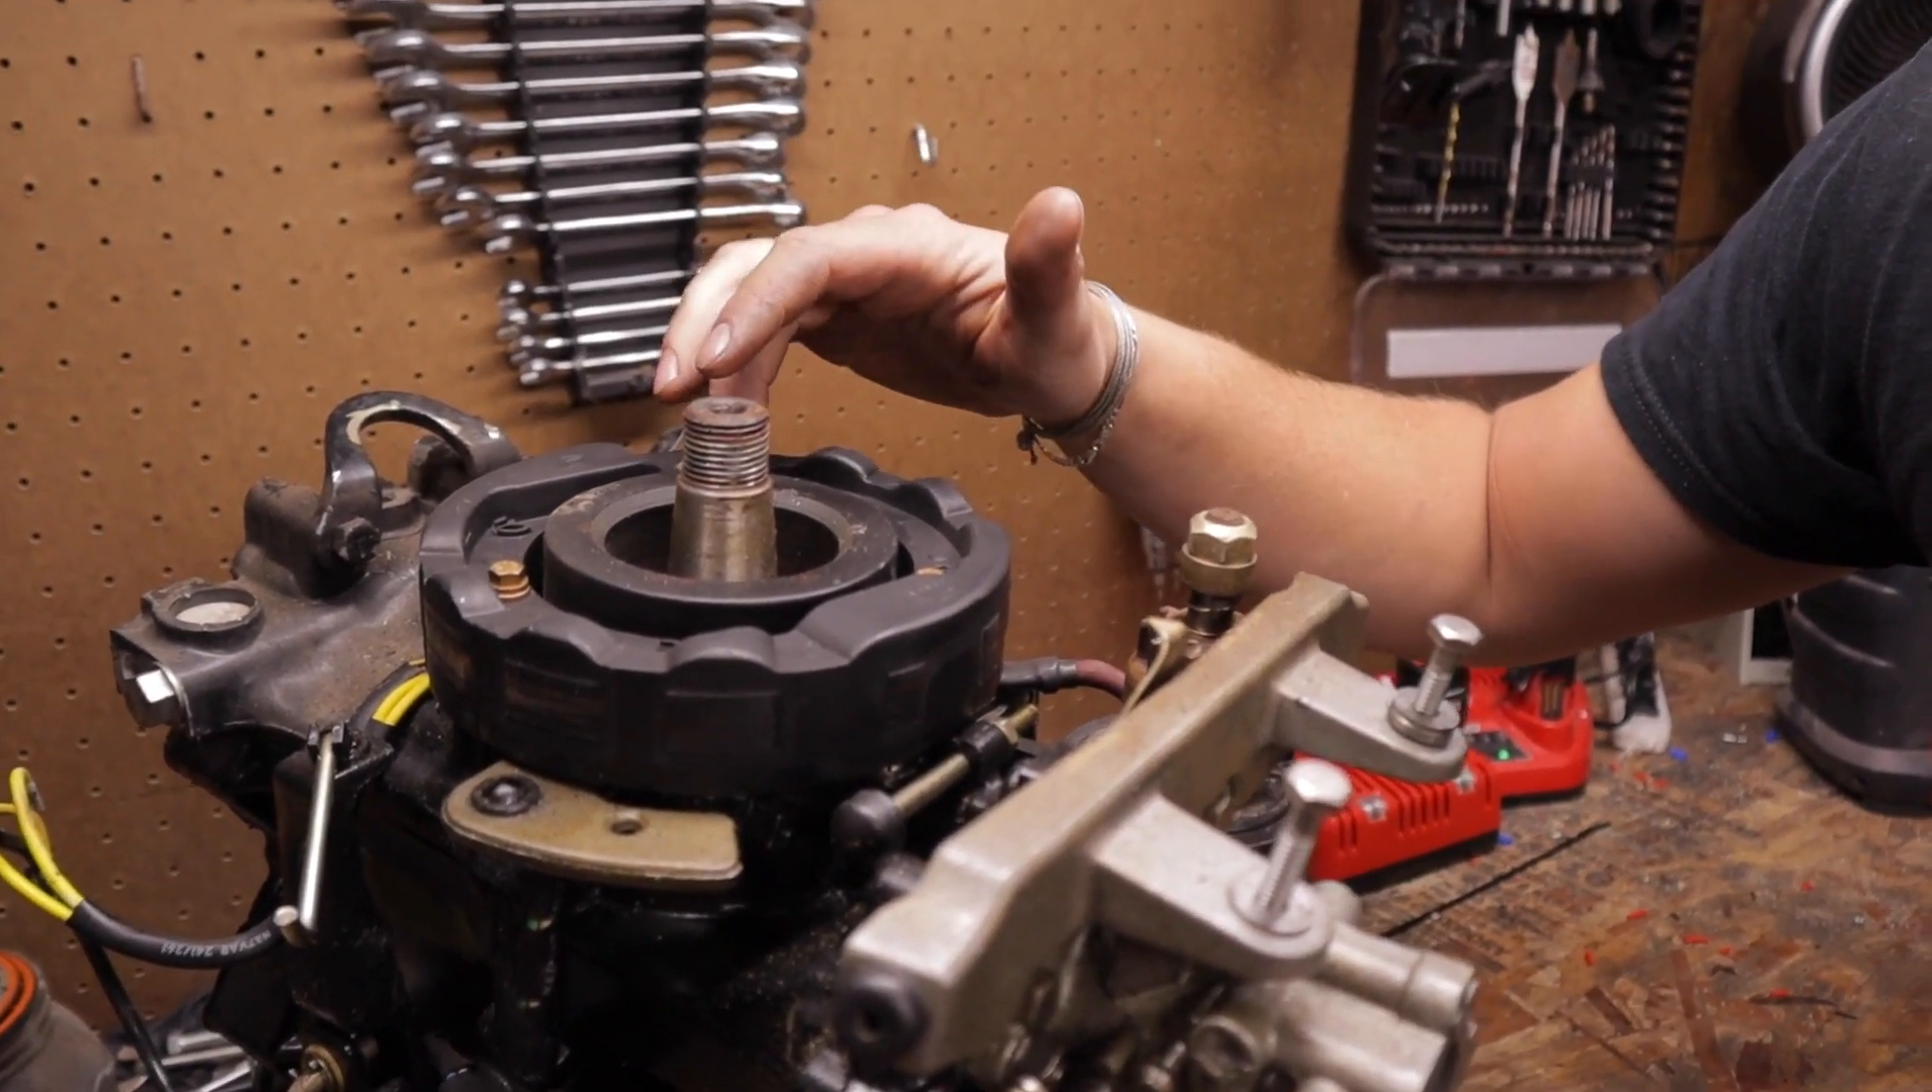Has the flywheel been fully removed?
Yes.